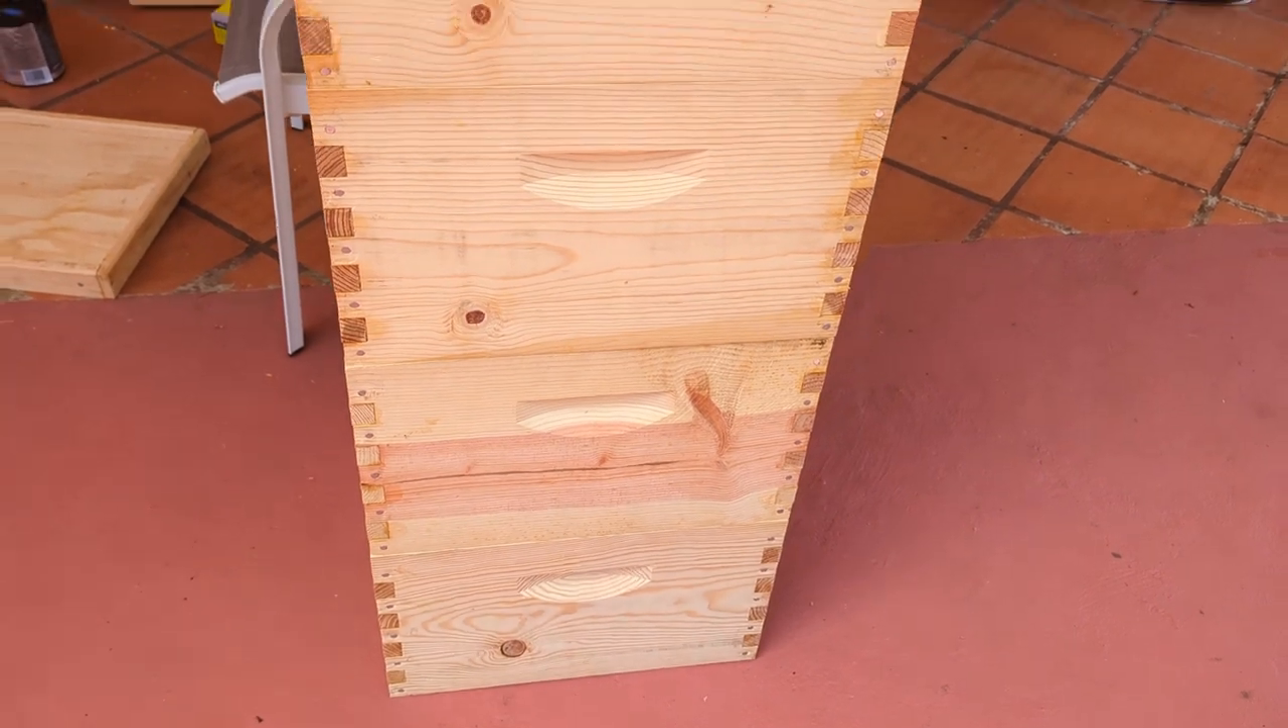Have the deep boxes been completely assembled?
Yes.